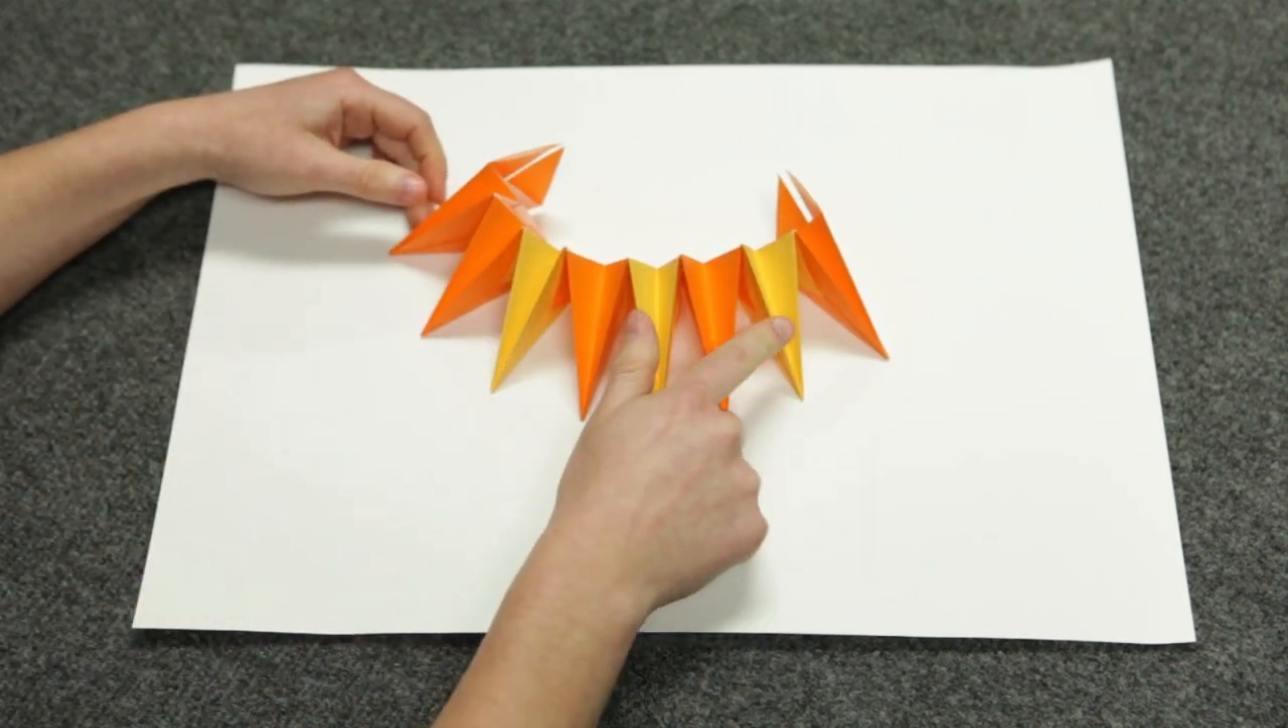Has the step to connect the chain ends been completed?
No.